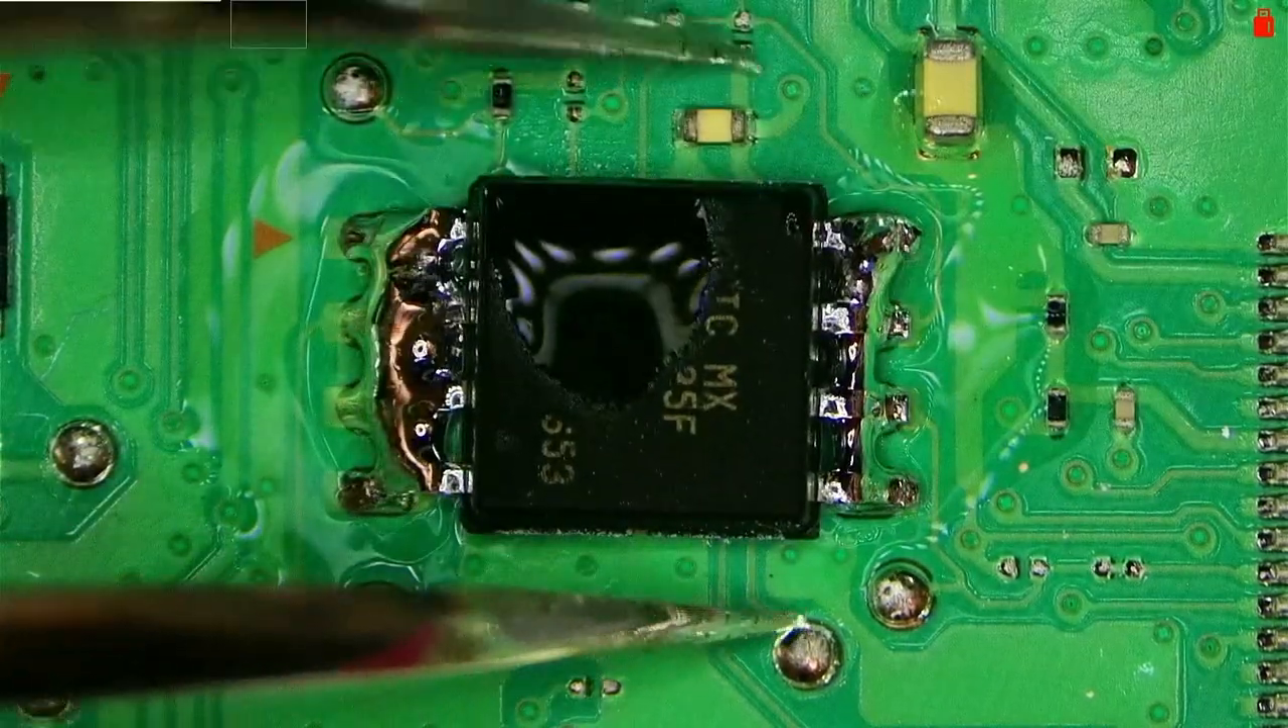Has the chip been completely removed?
No.